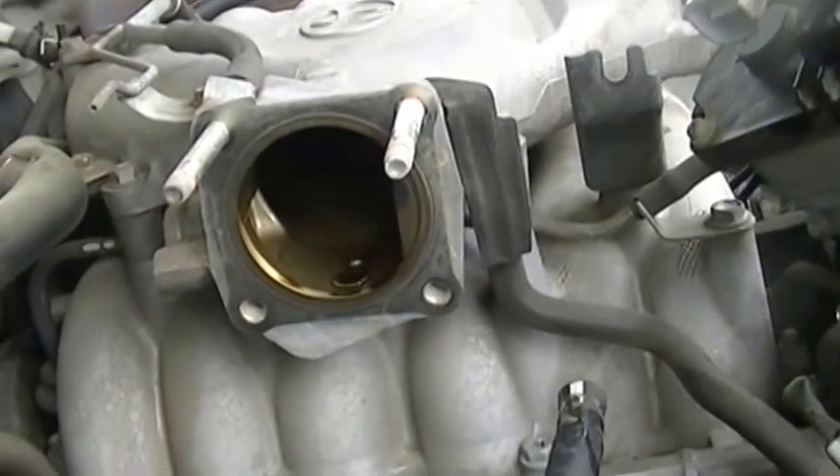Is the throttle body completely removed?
Yes.